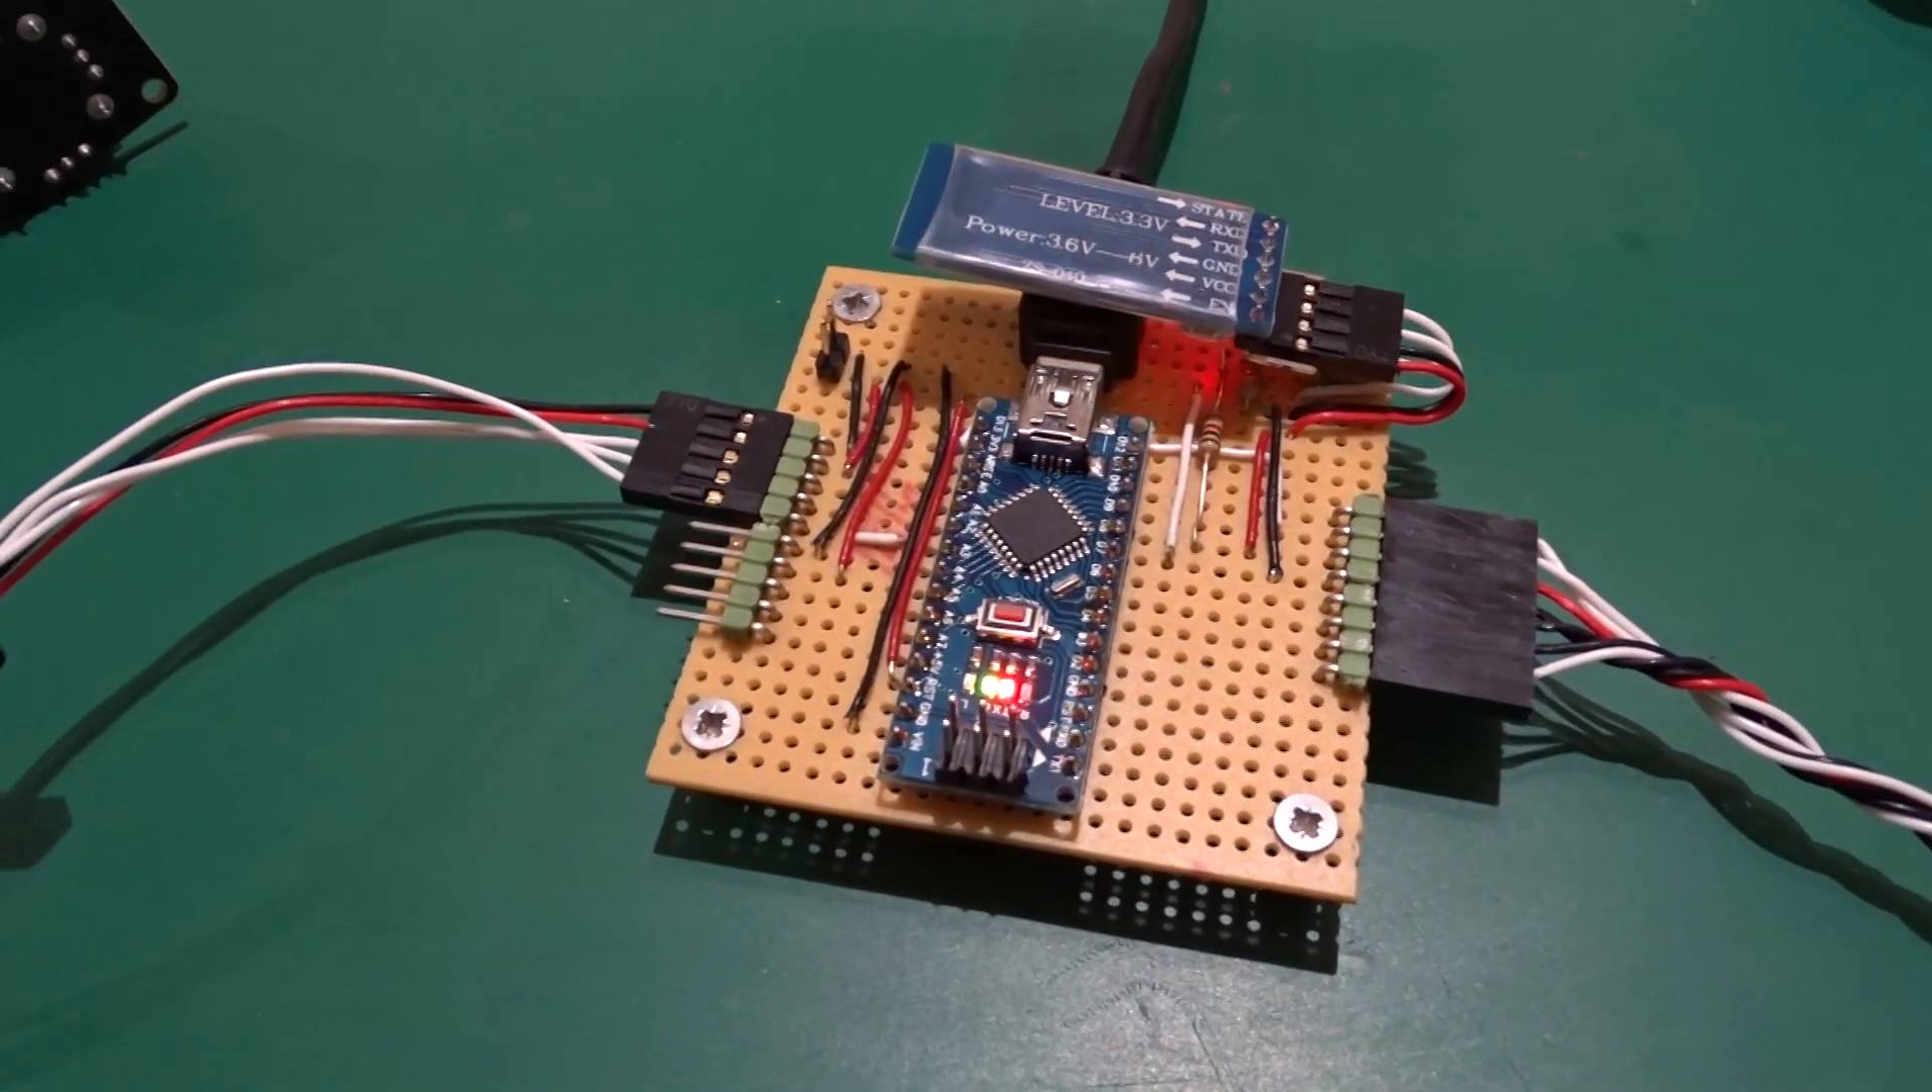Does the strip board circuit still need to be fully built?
No.